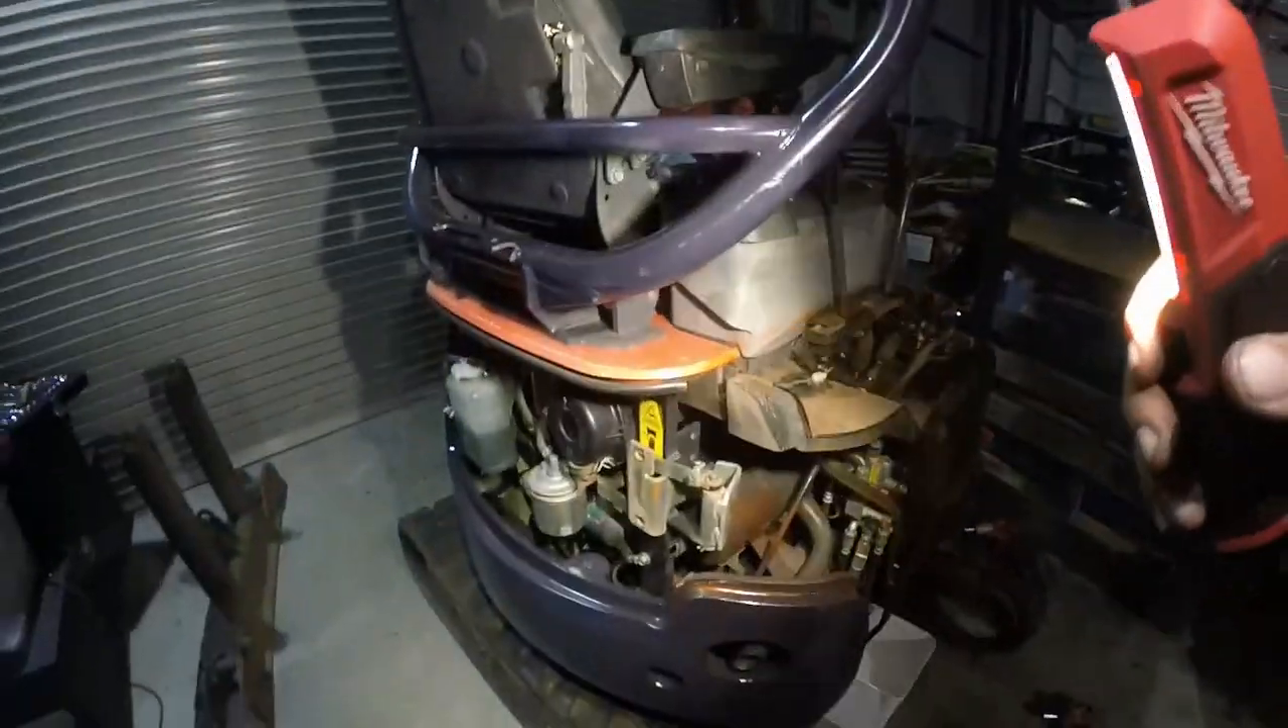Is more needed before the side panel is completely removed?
No.